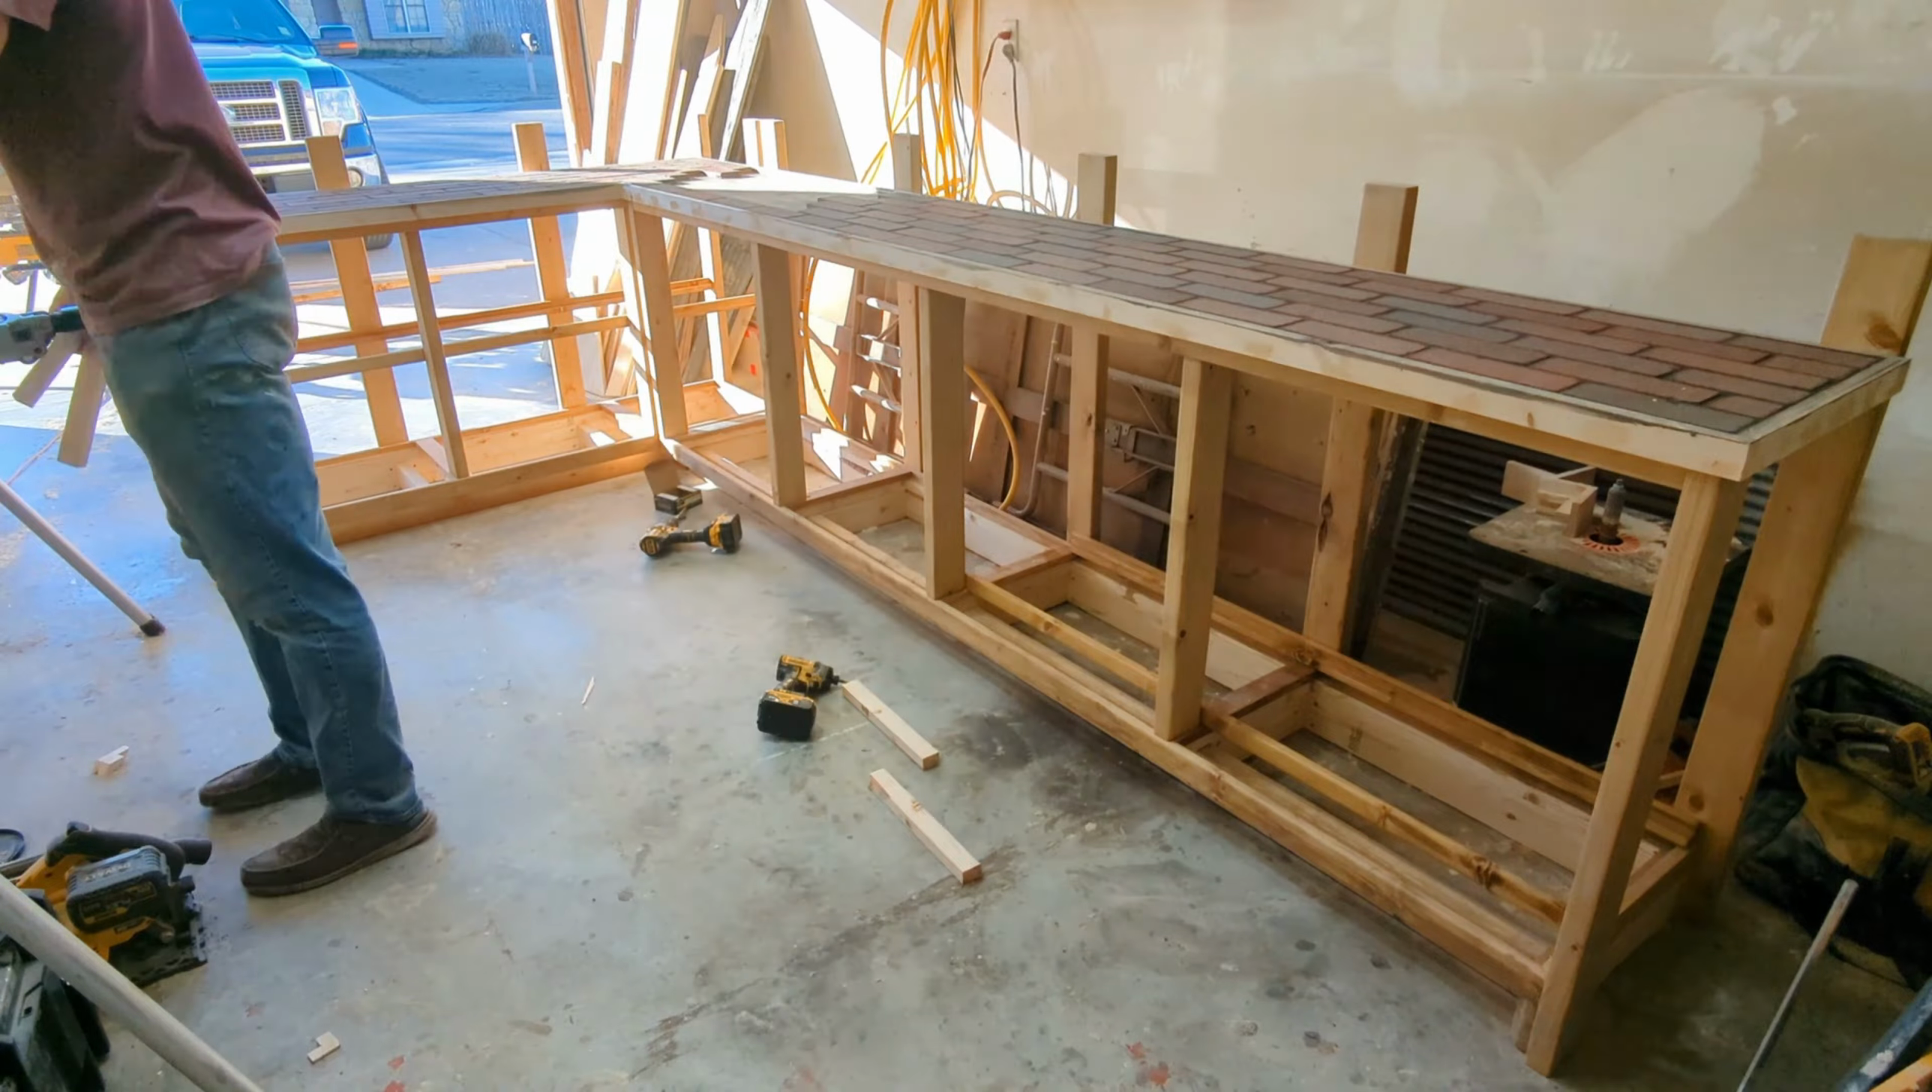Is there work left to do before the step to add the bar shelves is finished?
Yes.